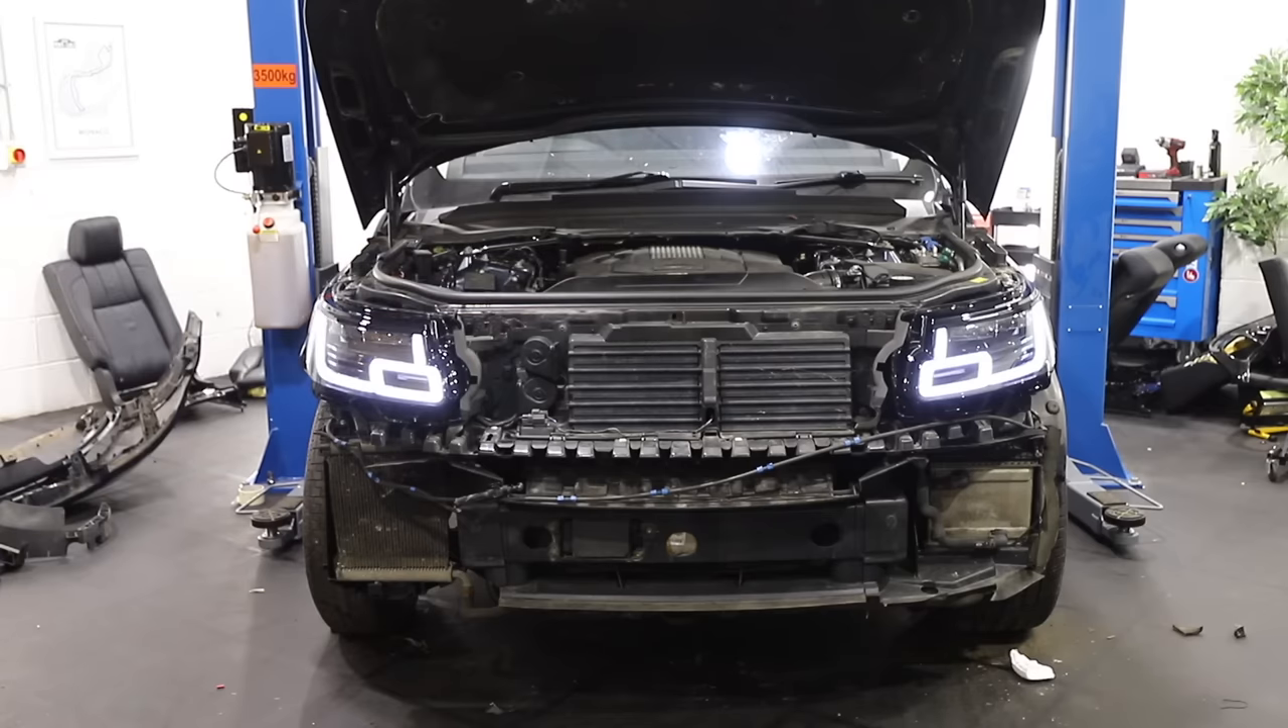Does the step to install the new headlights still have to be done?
No.